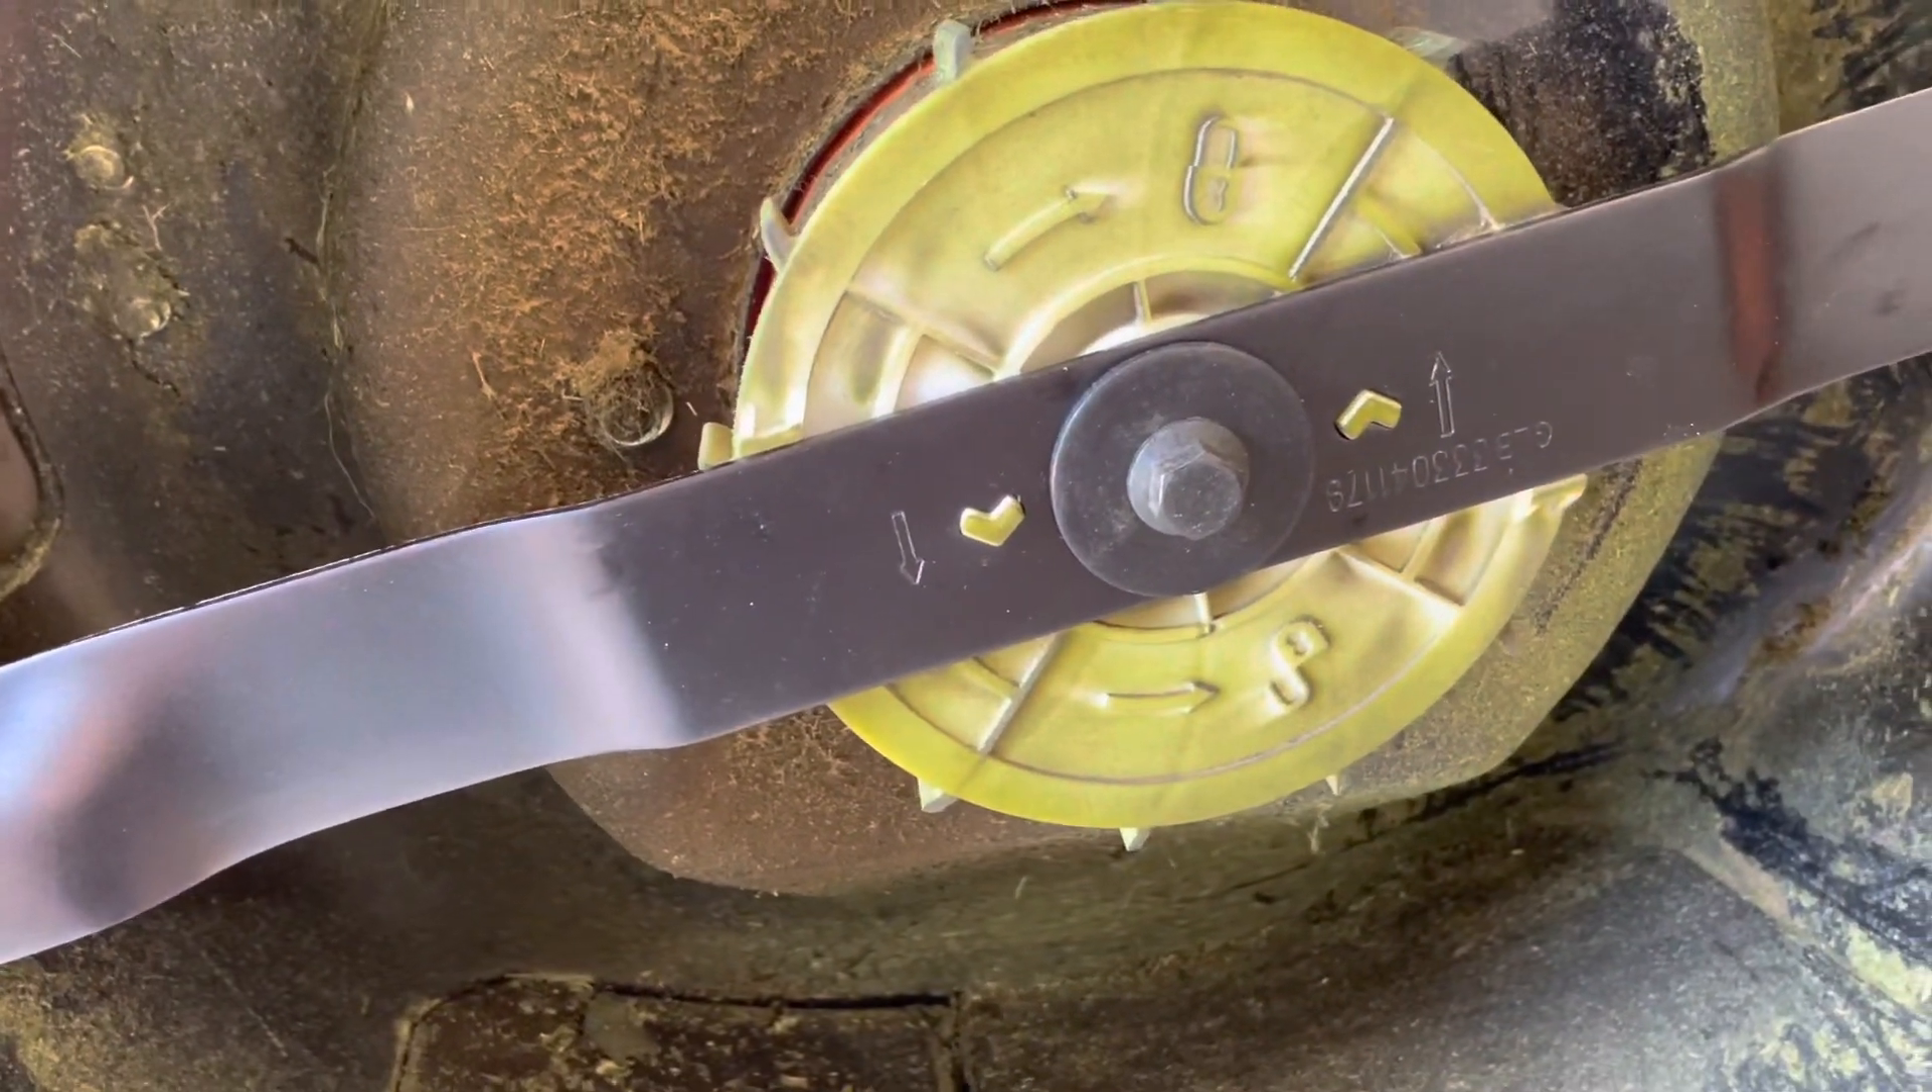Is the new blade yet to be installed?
No.